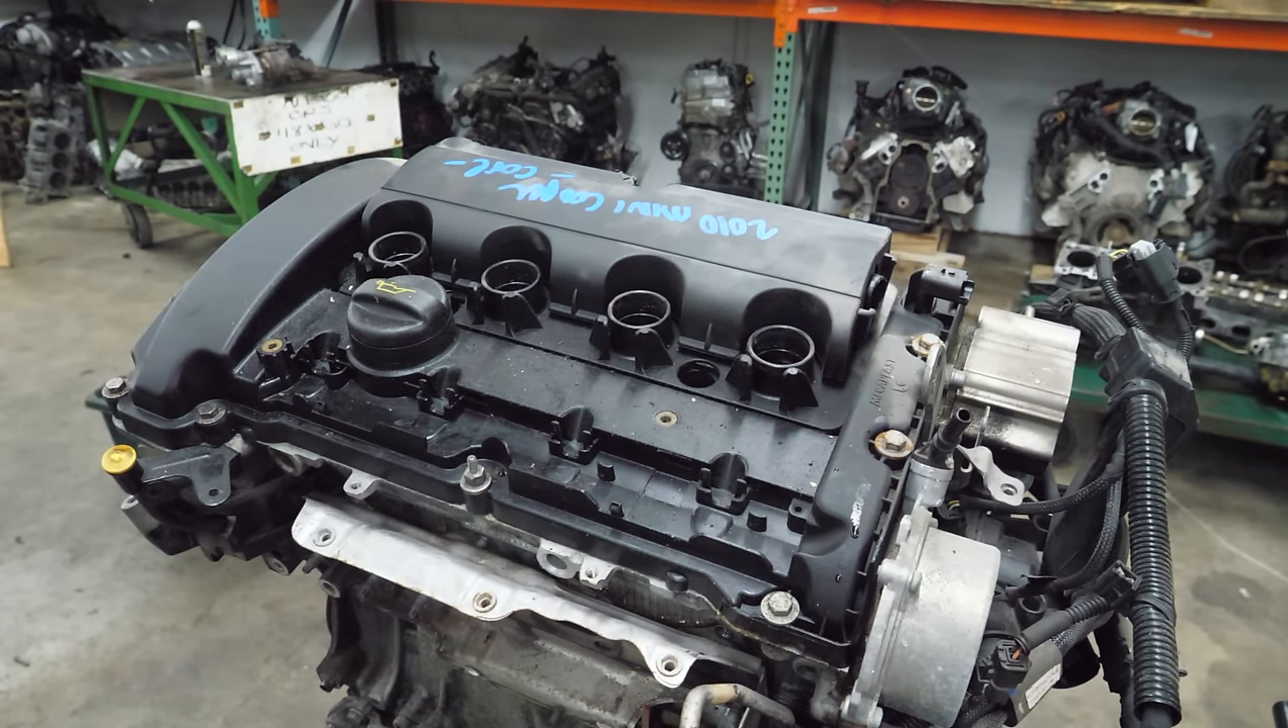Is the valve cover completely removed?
No.